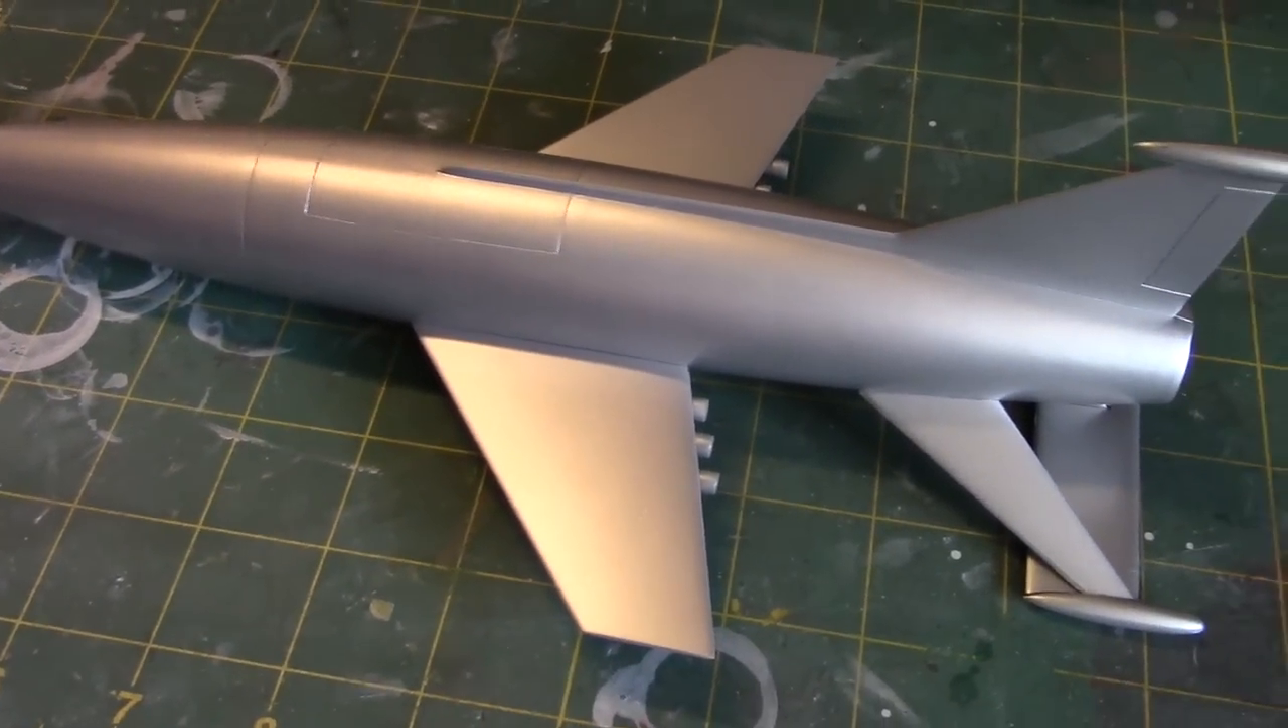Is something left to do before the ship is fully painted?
No.